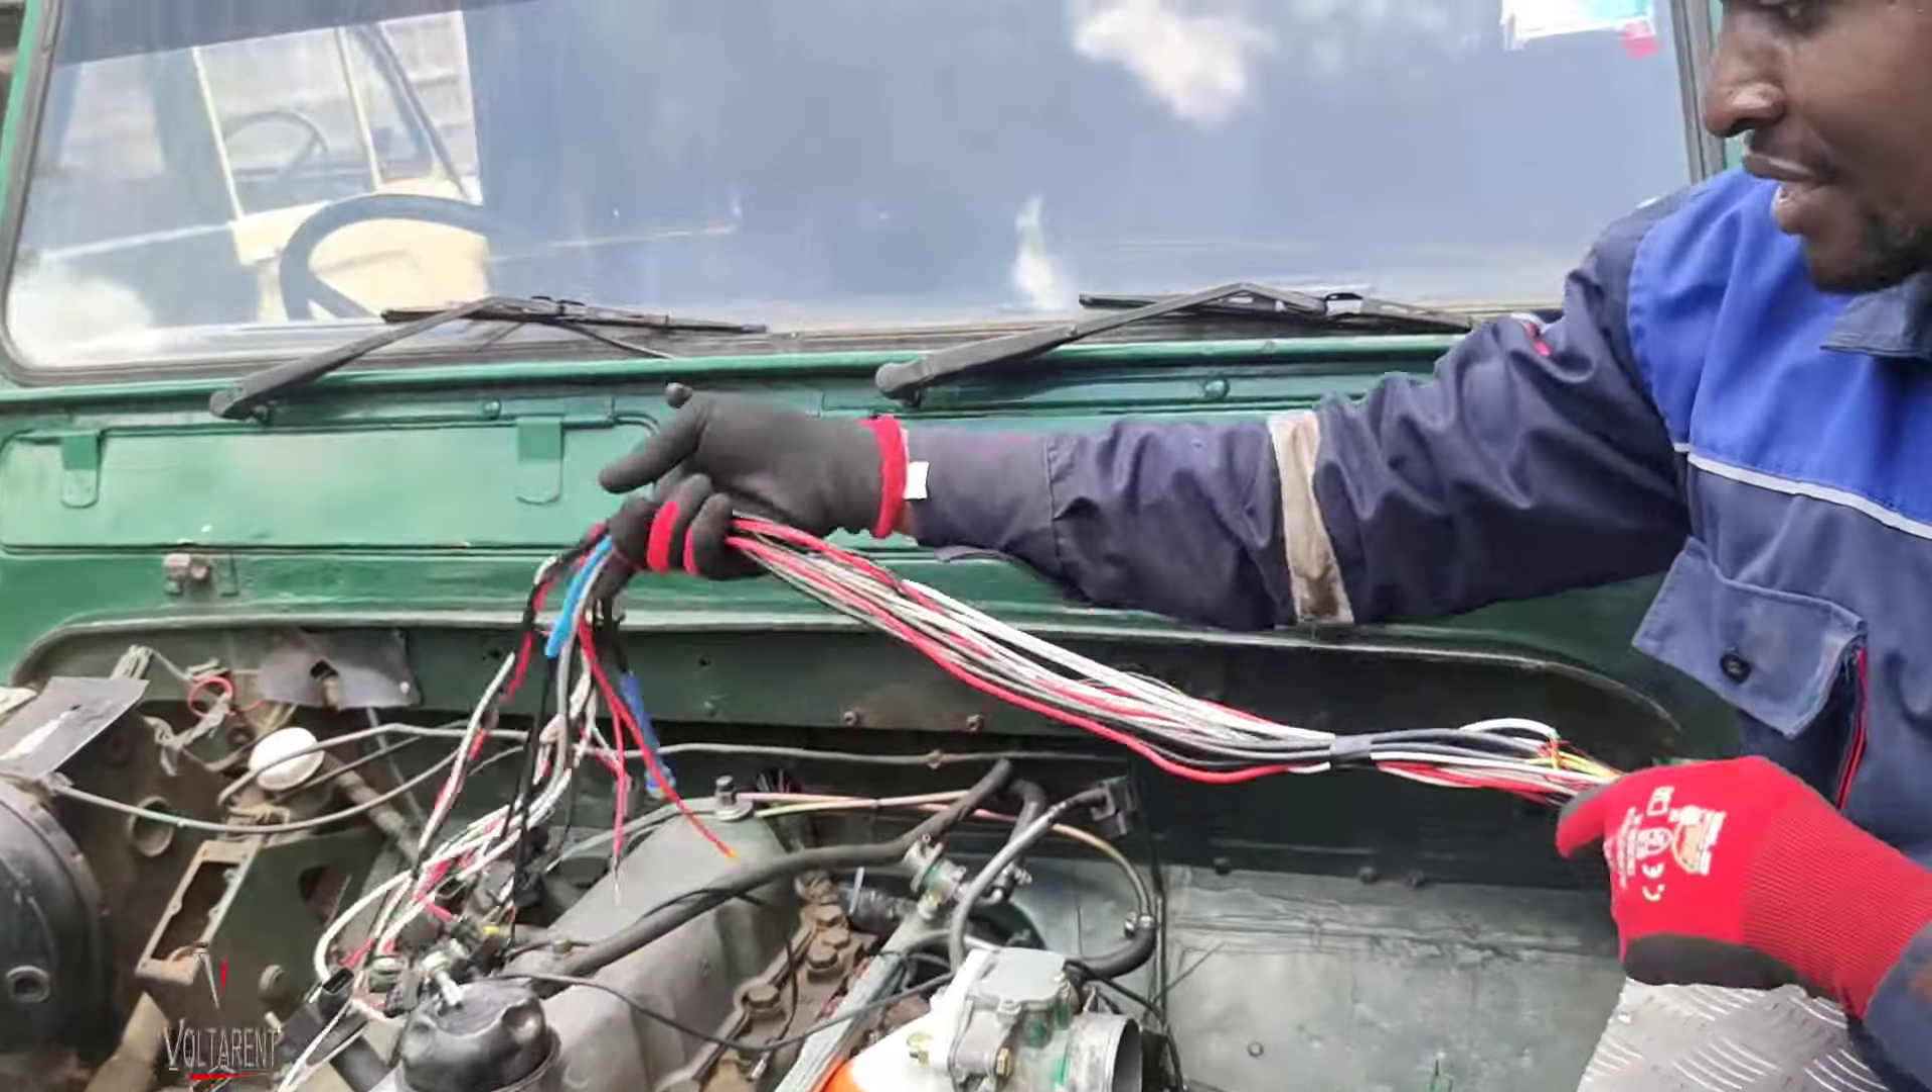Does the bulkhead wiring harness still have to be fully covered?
Yes.